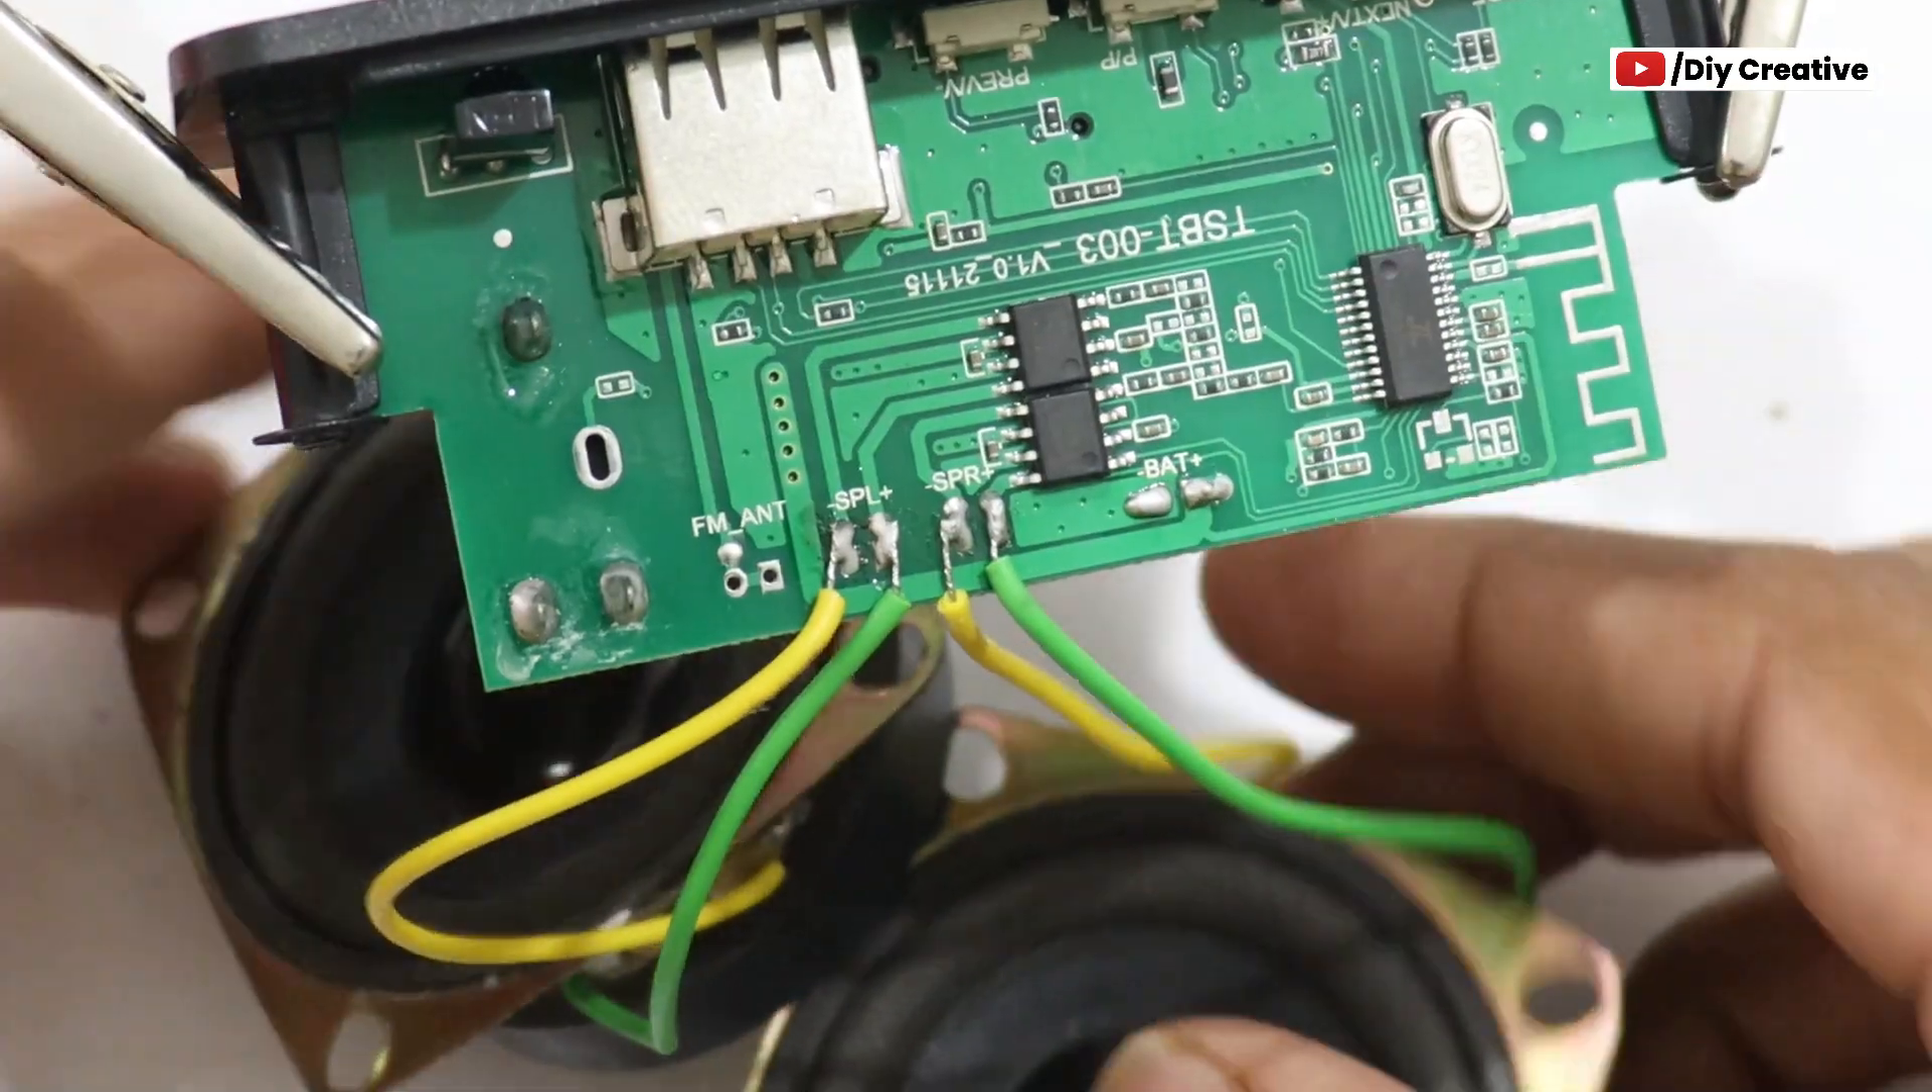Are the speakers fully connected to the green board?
Yes.